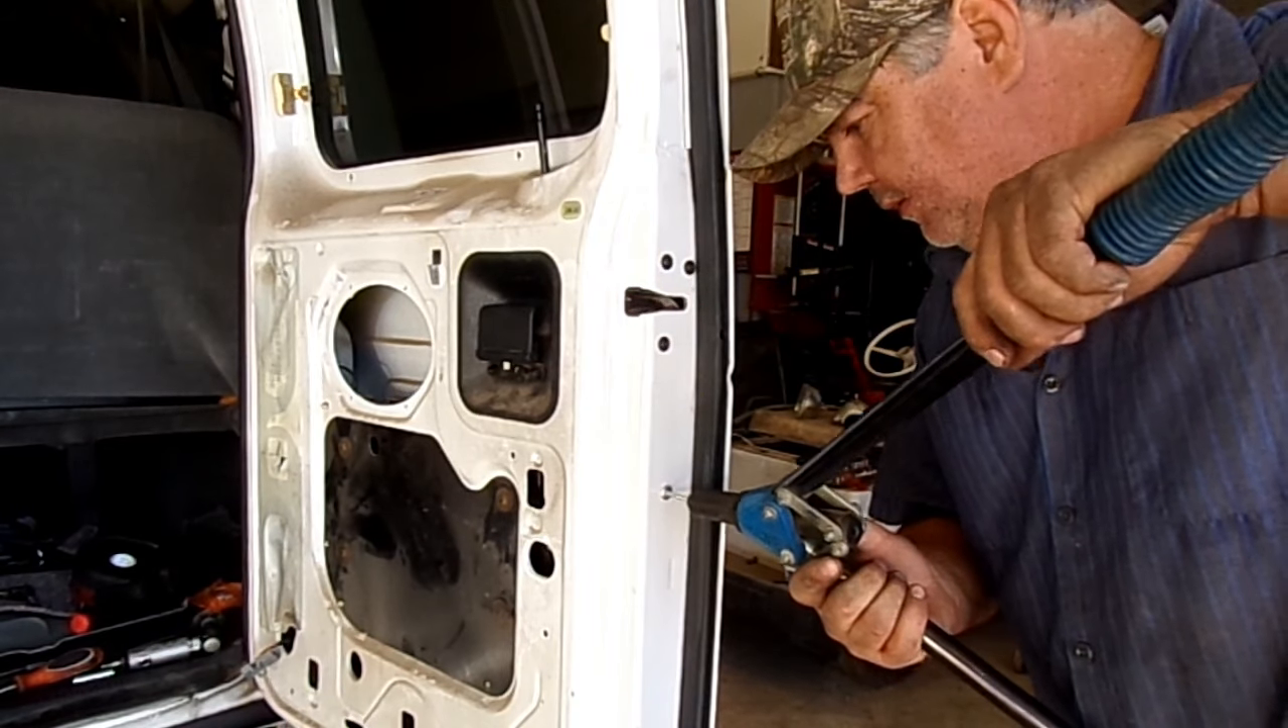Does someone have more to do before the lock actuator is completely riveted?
Yes.